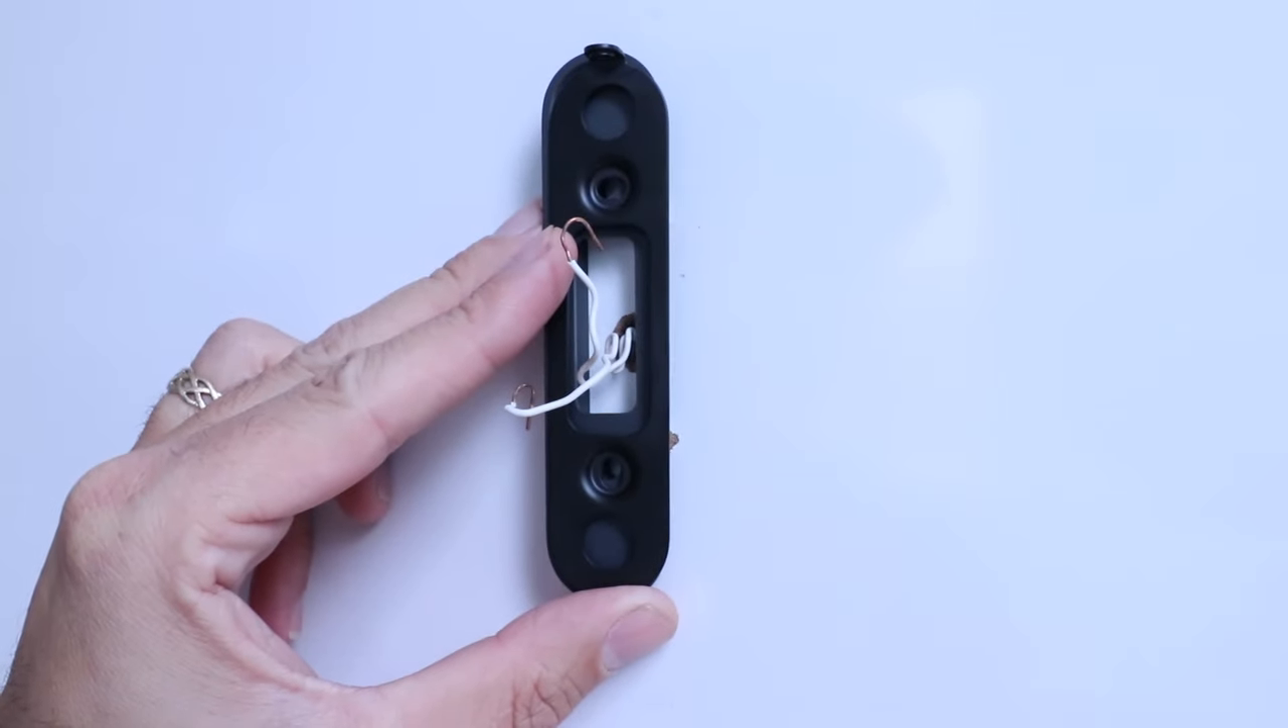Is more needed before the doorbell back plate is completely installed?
Yes.